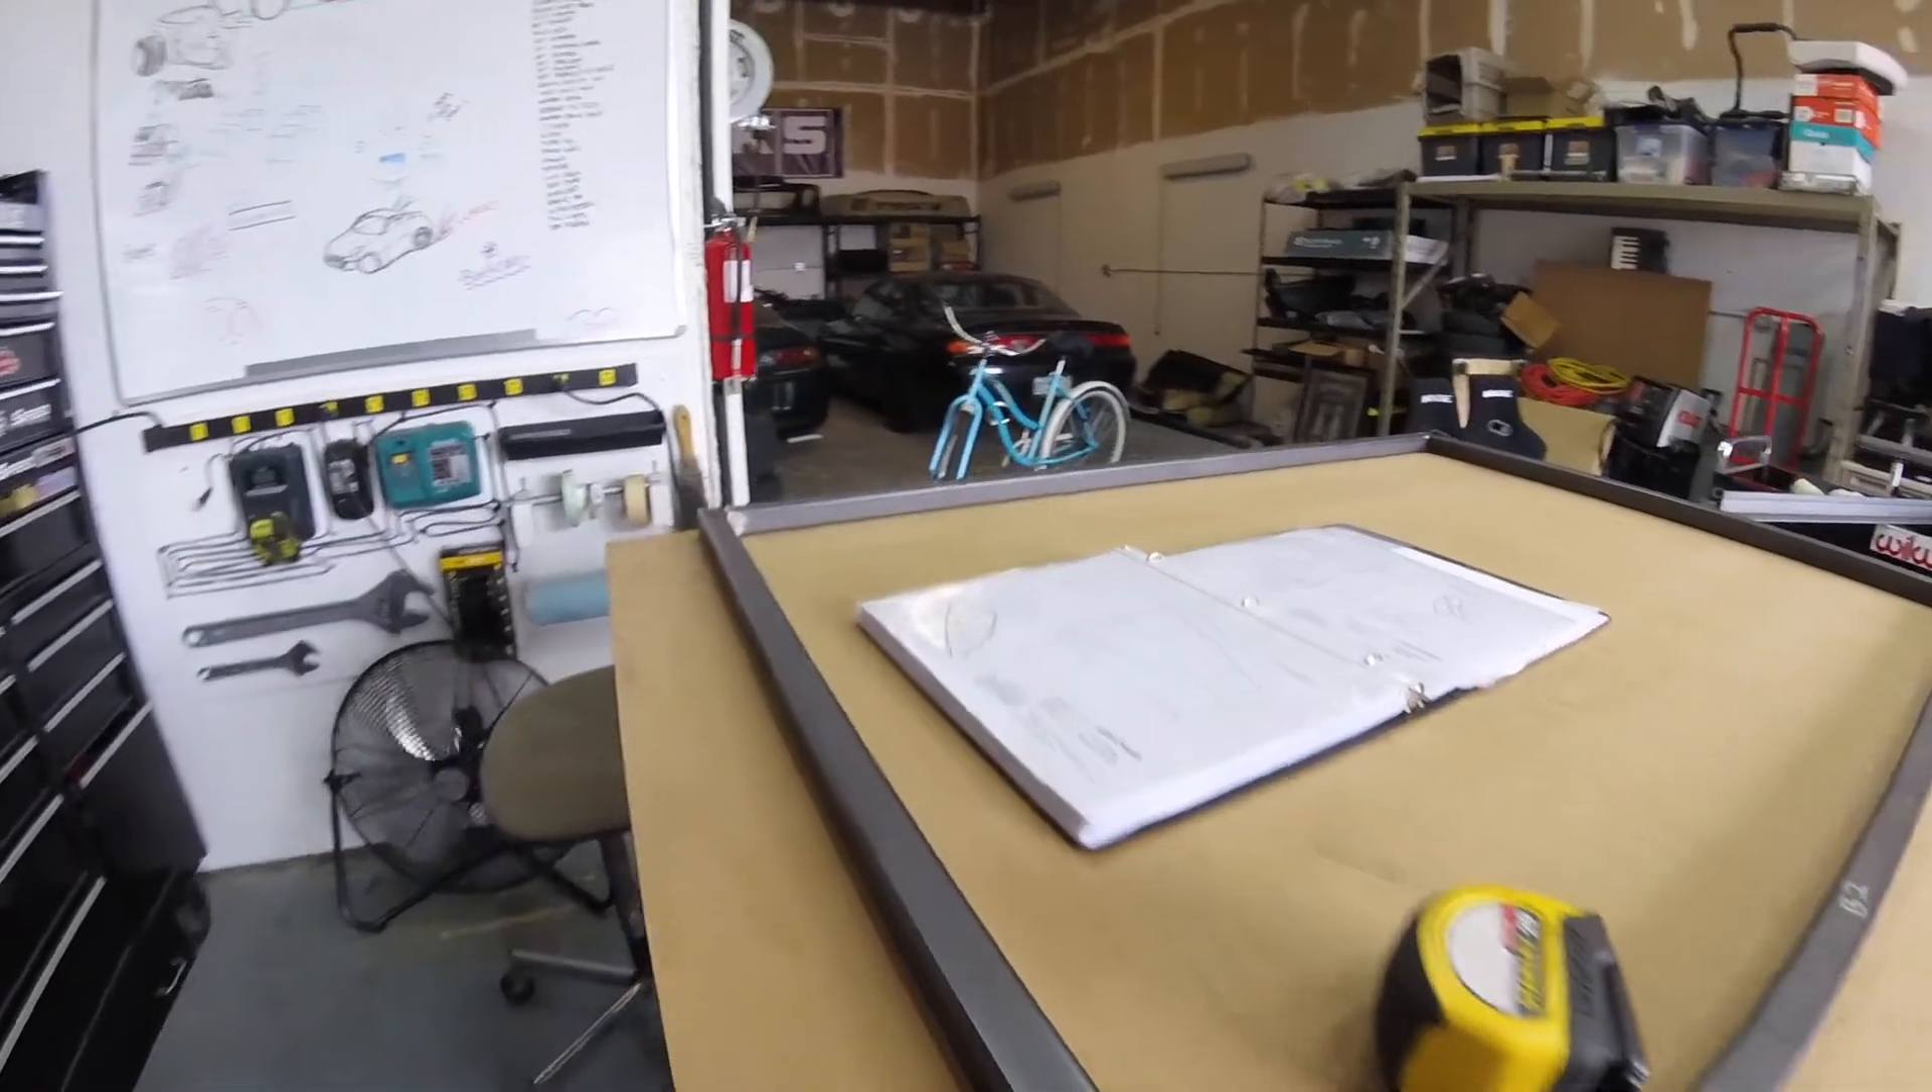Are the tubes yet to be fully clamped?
Yes.